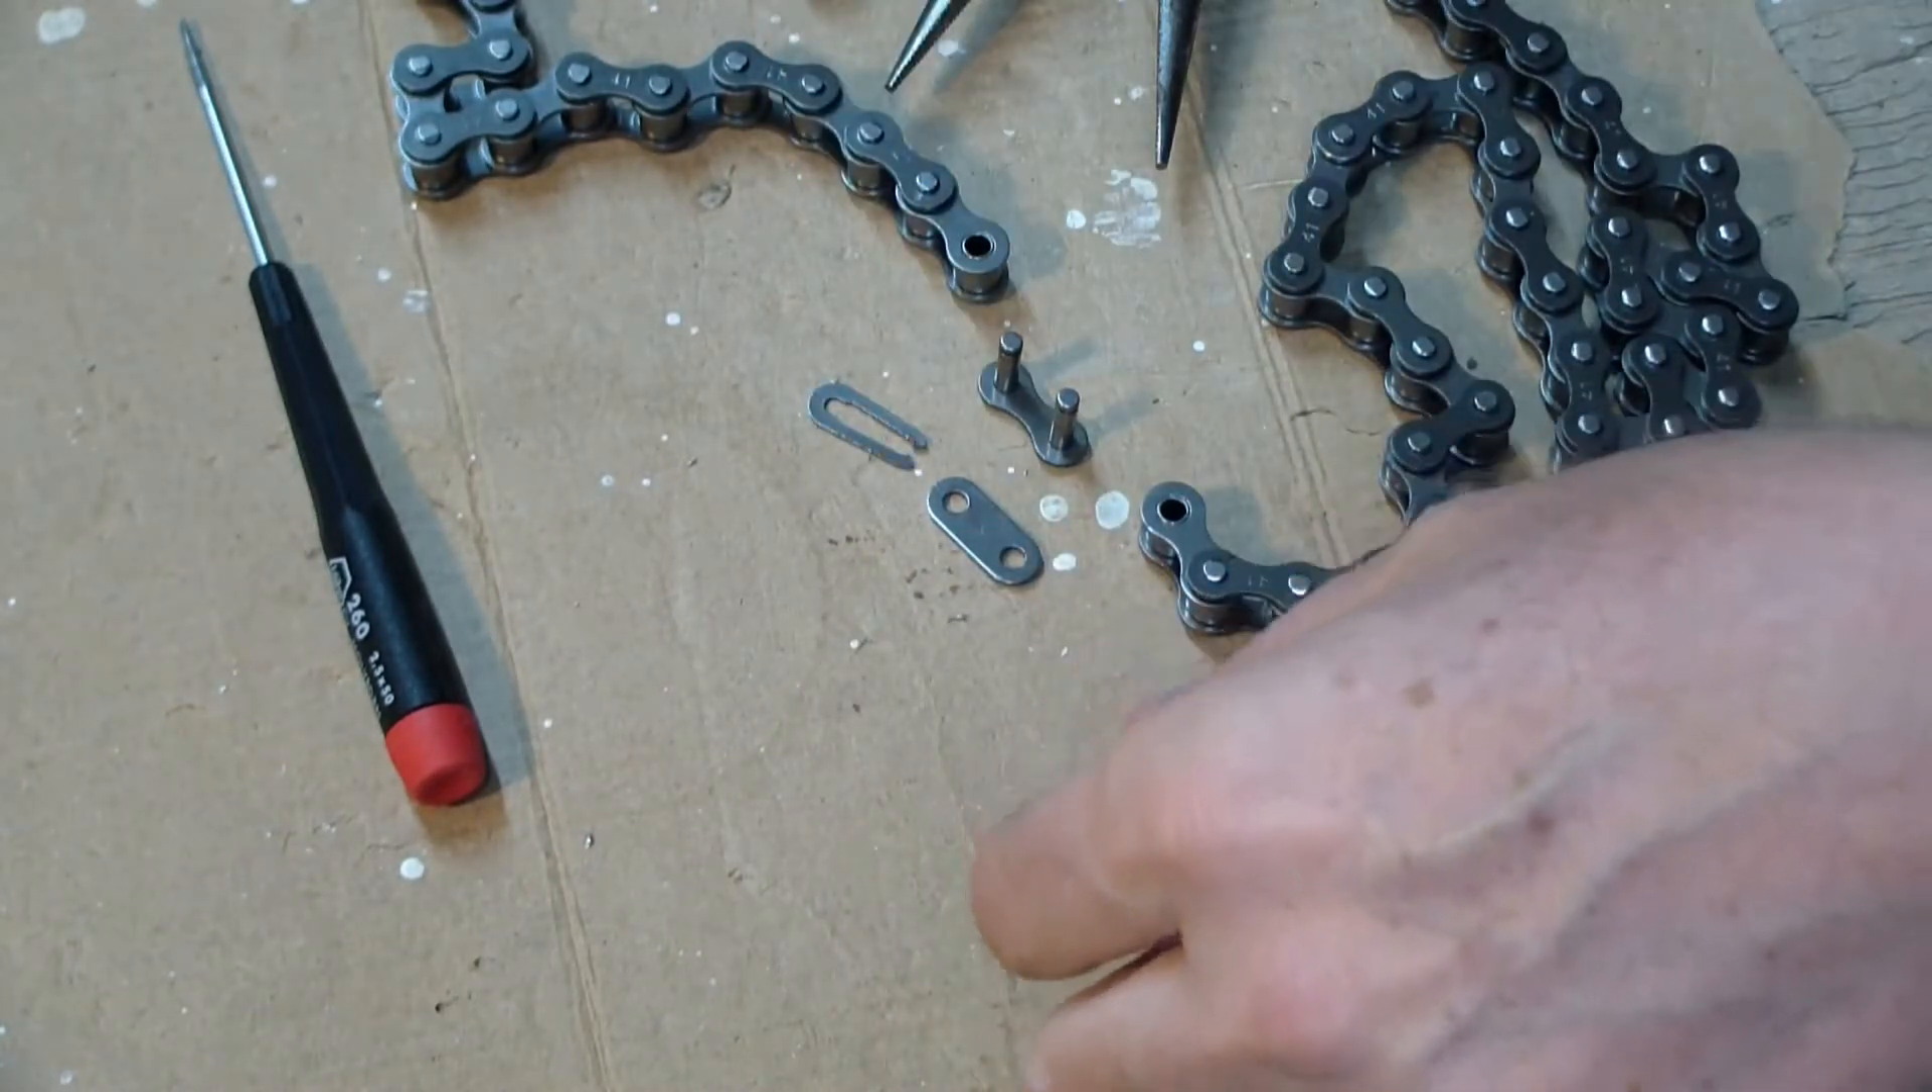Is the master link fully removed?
Yes.